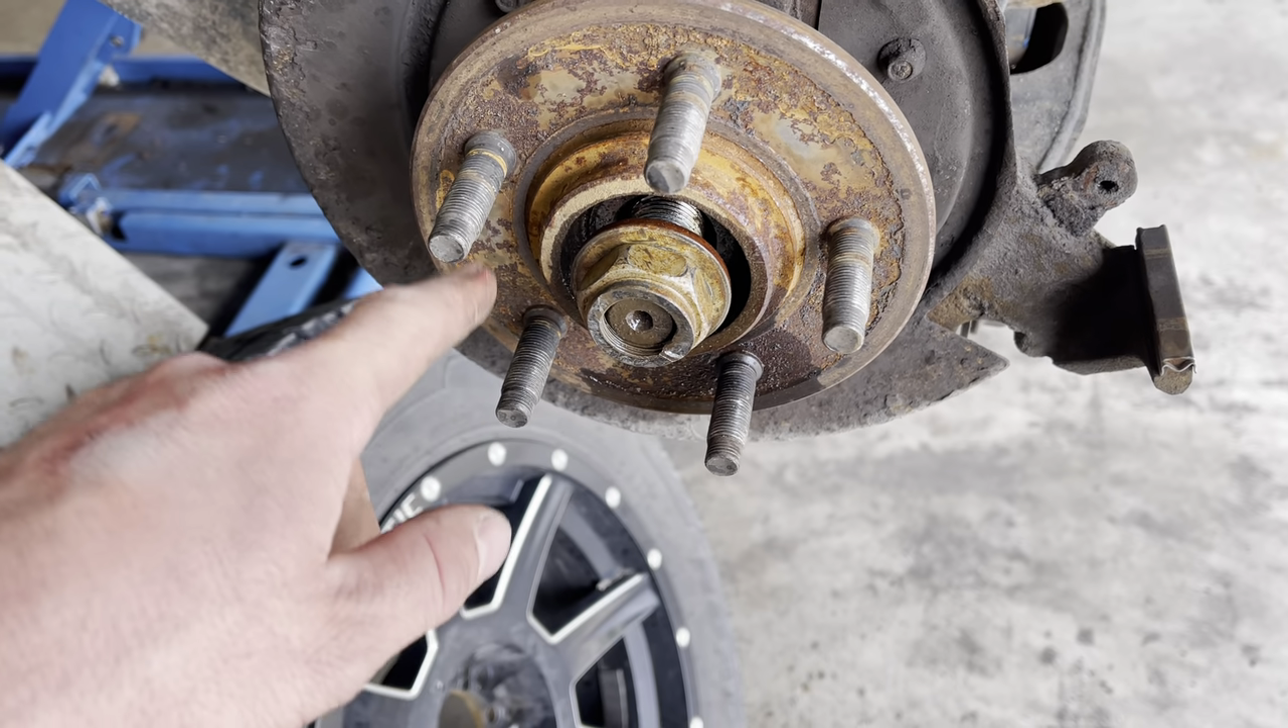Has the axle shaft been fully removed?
No.